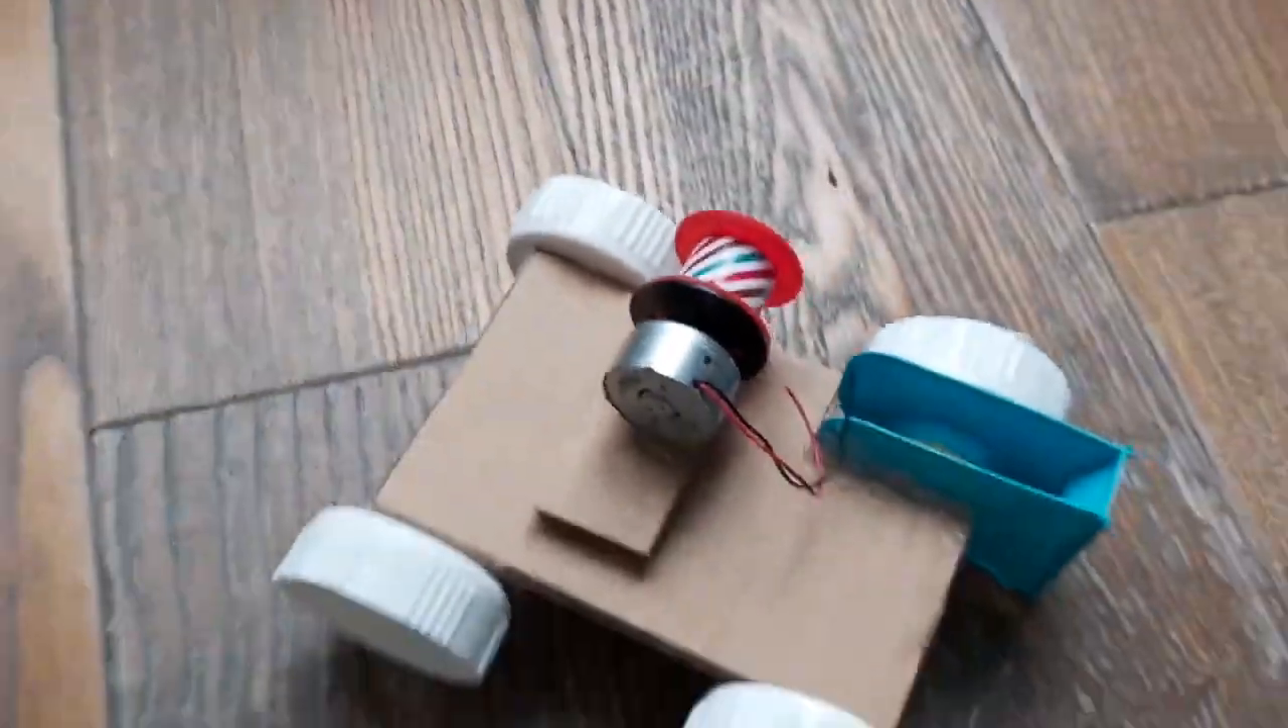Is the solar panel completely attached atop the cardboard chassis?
No.